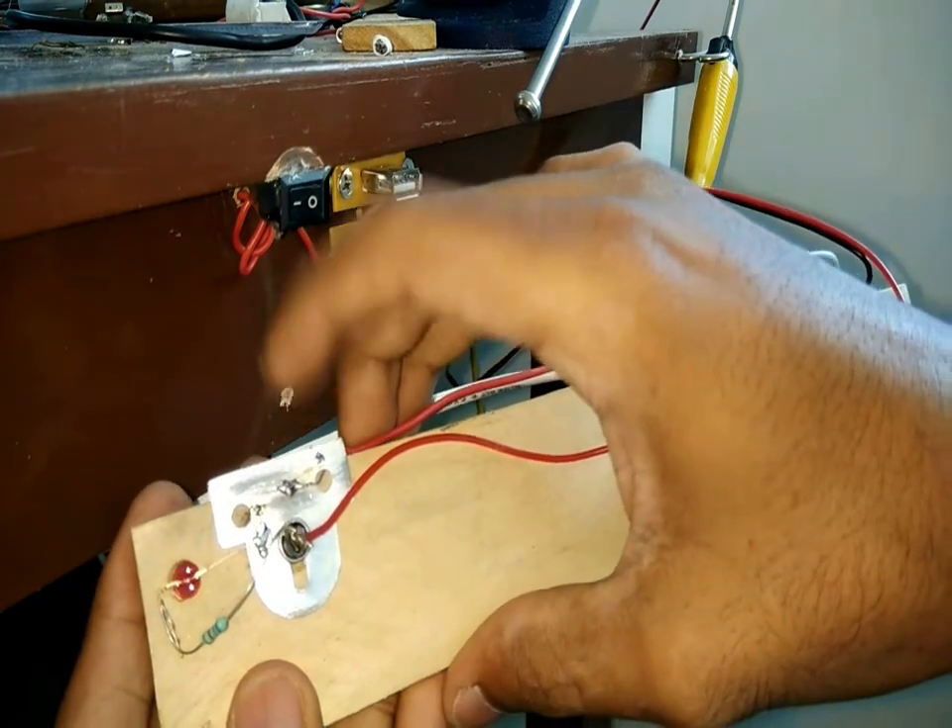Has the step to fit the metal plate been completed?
Yes.